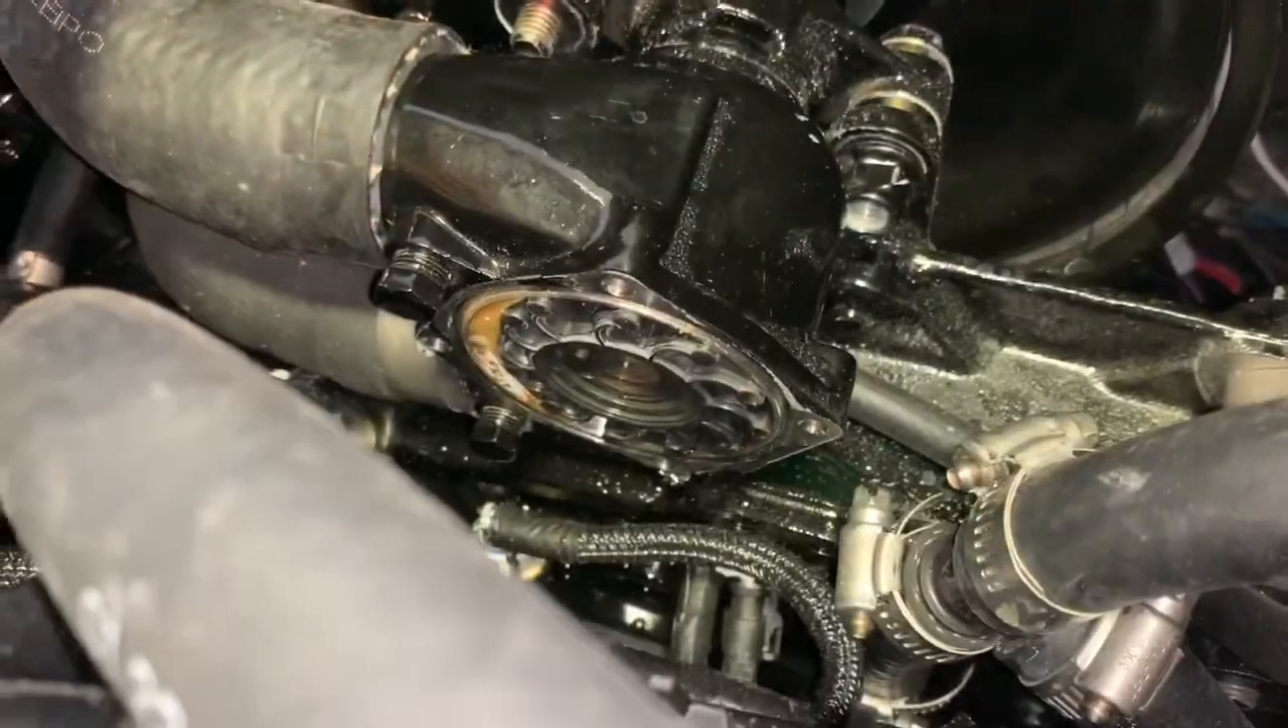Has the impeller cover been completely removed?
Yes.